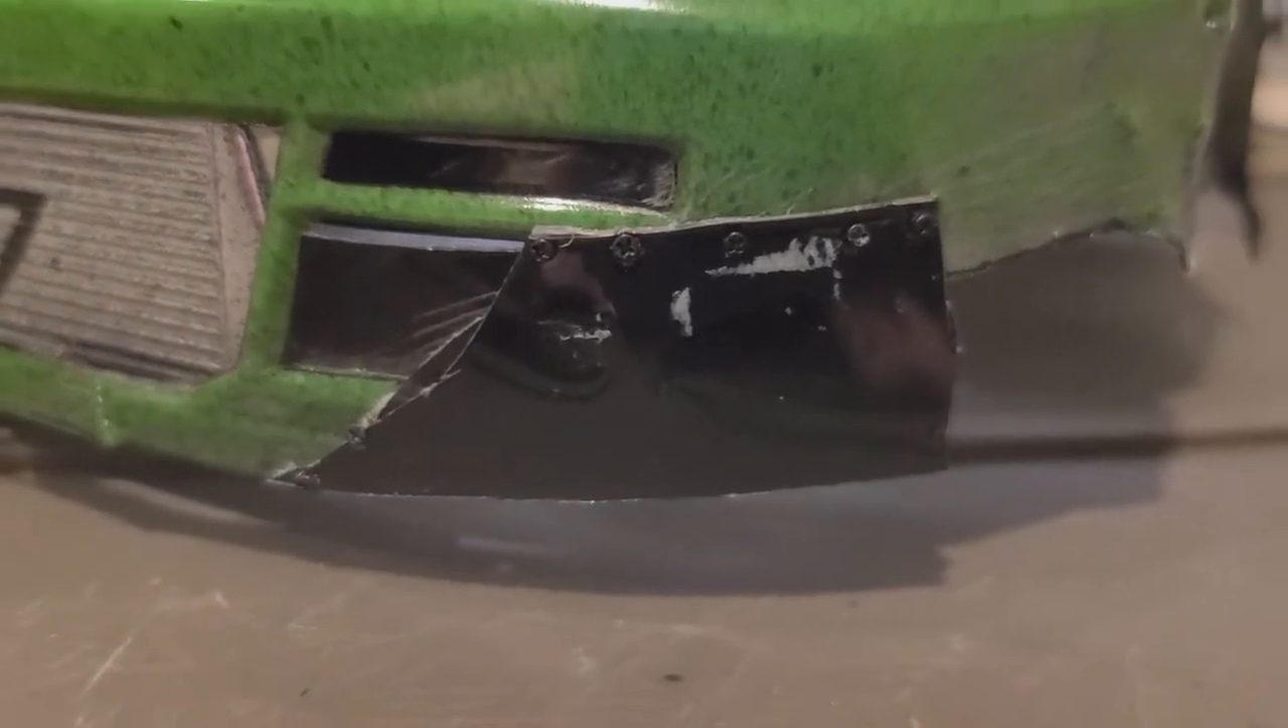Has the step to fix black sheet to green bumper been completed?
Yes.